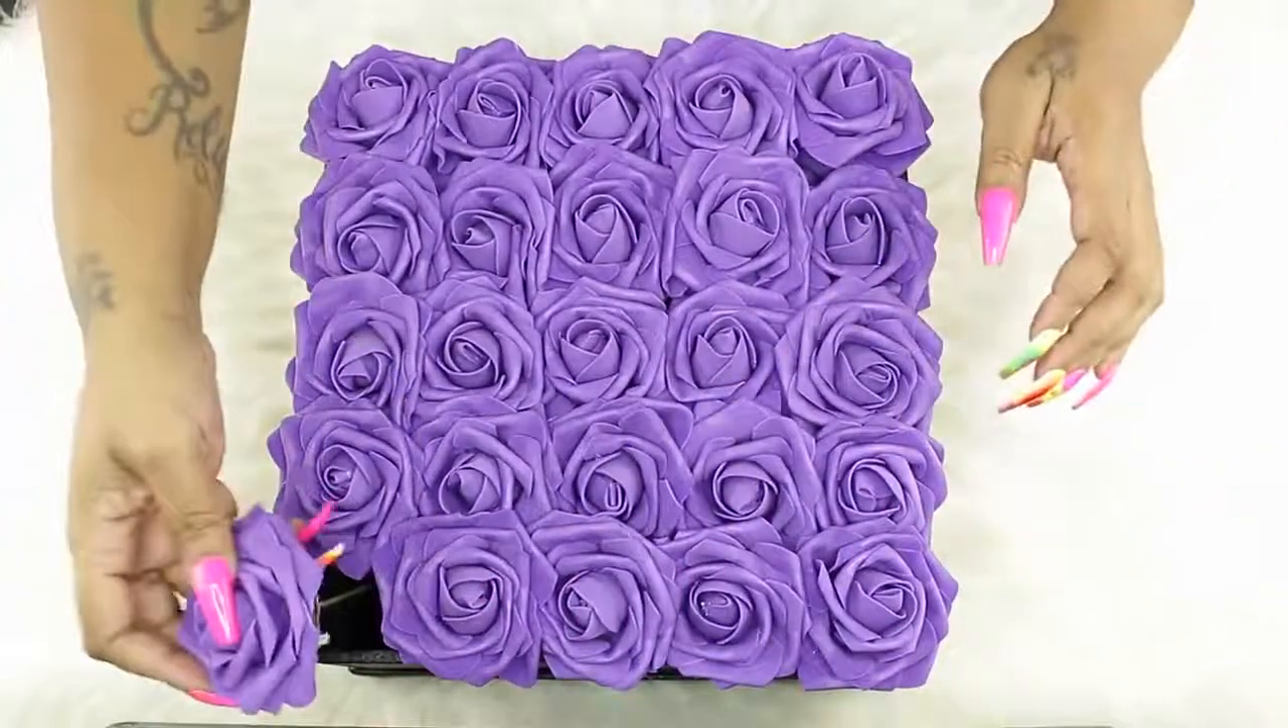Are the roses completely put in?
No.